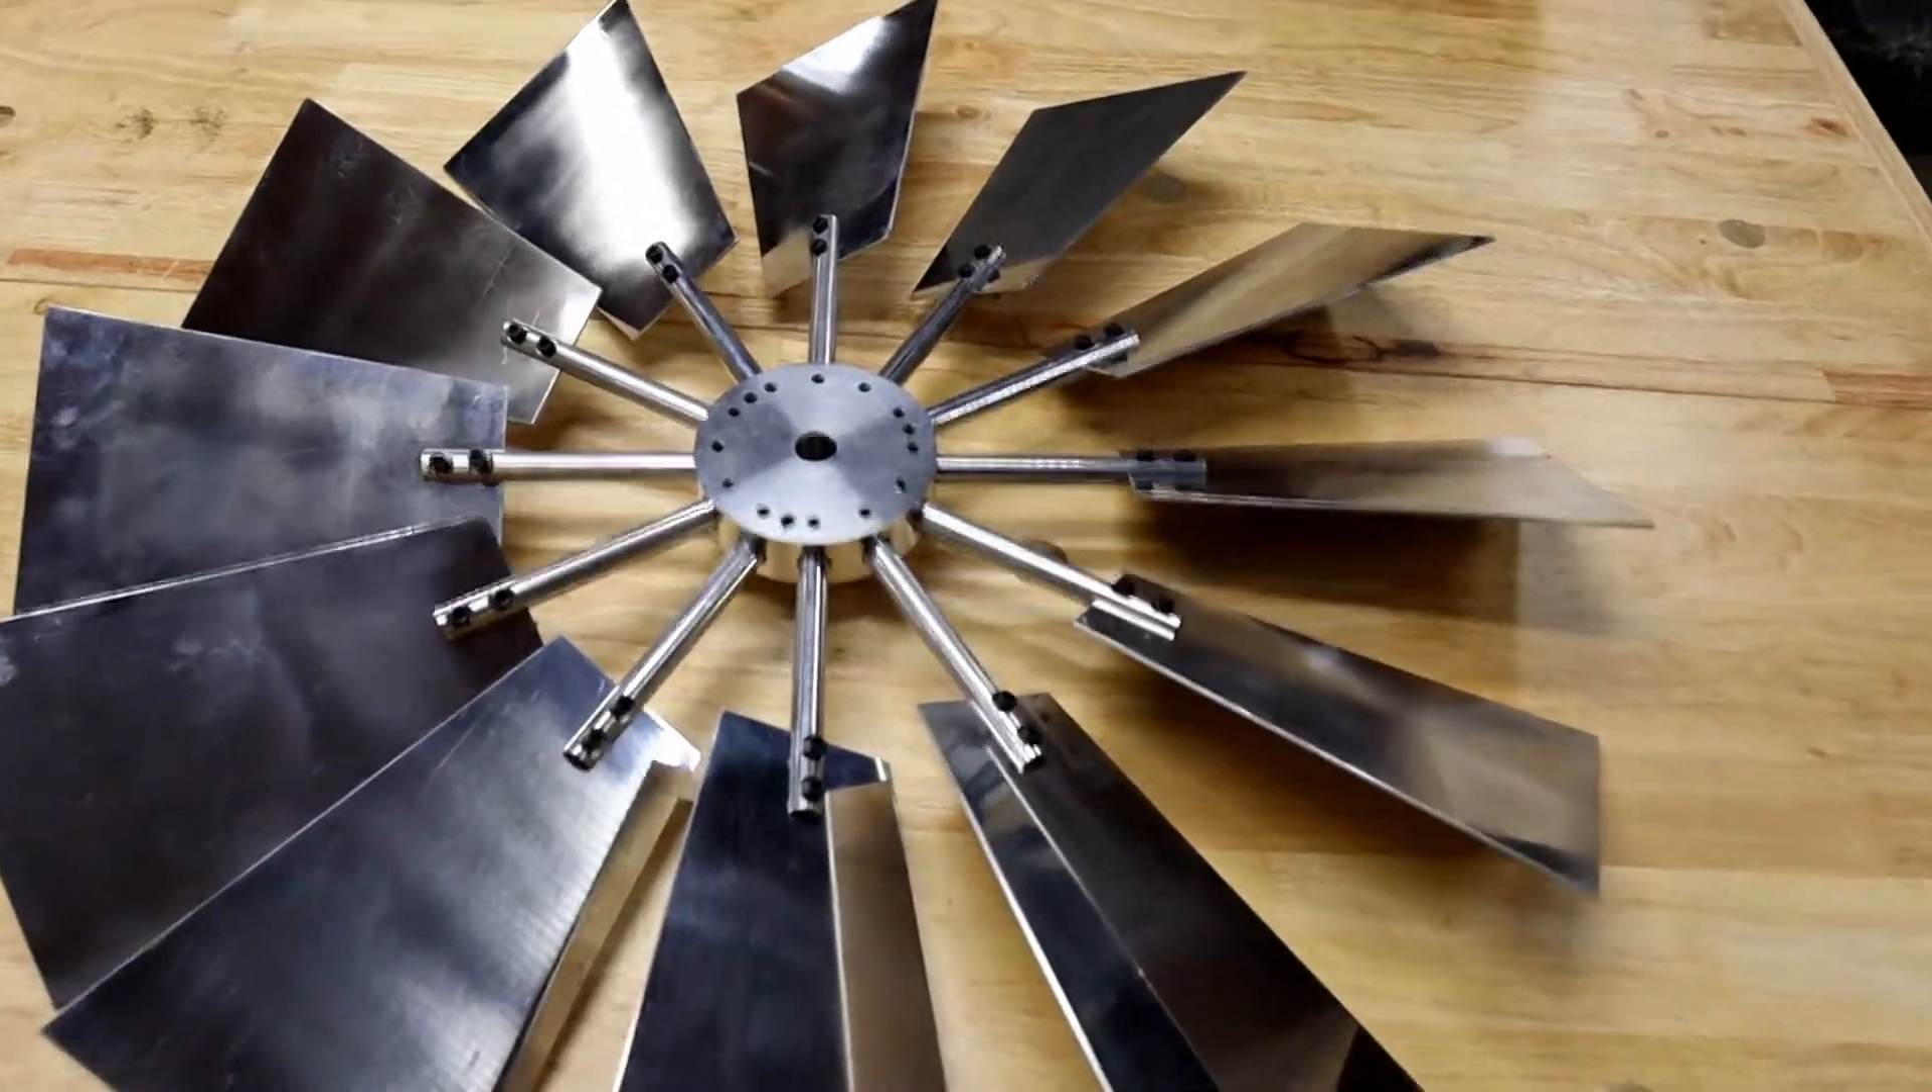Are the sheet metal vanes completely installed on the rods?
Yes.